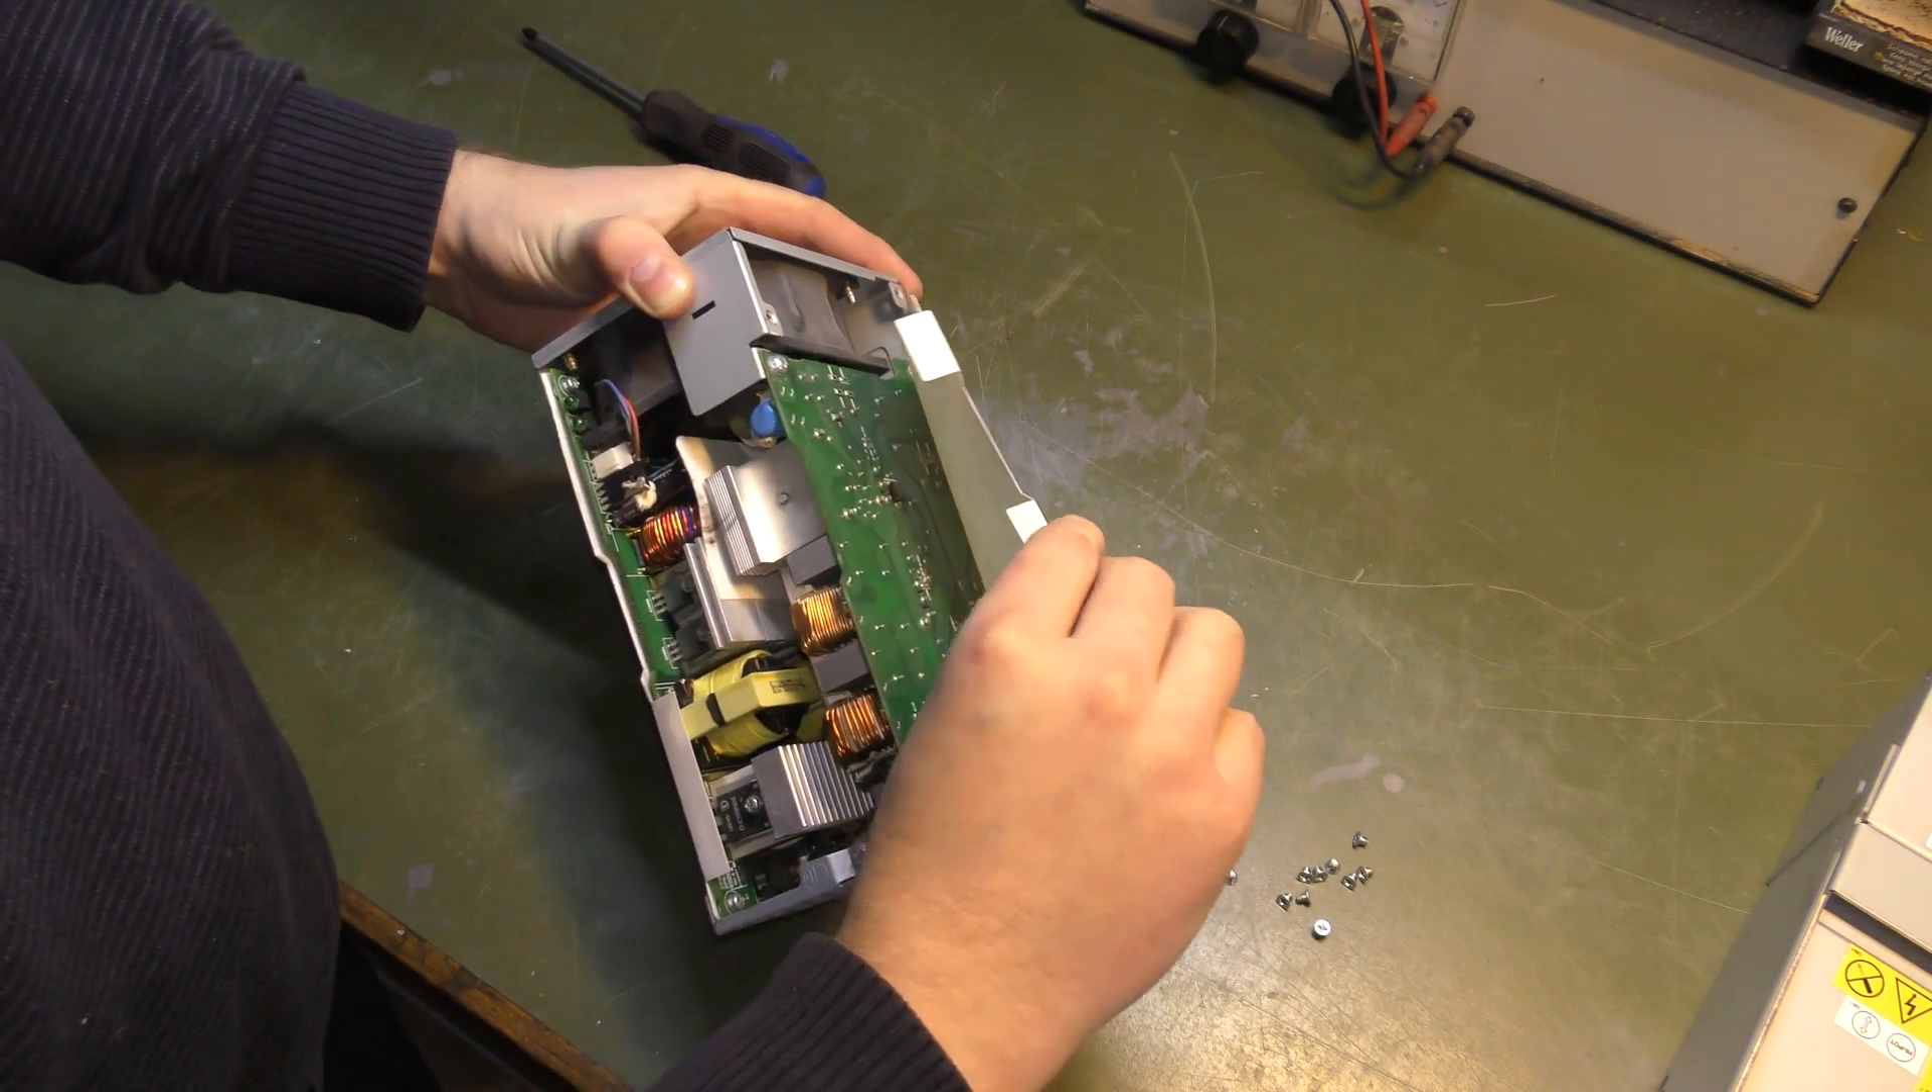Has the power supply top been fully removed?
Yes.